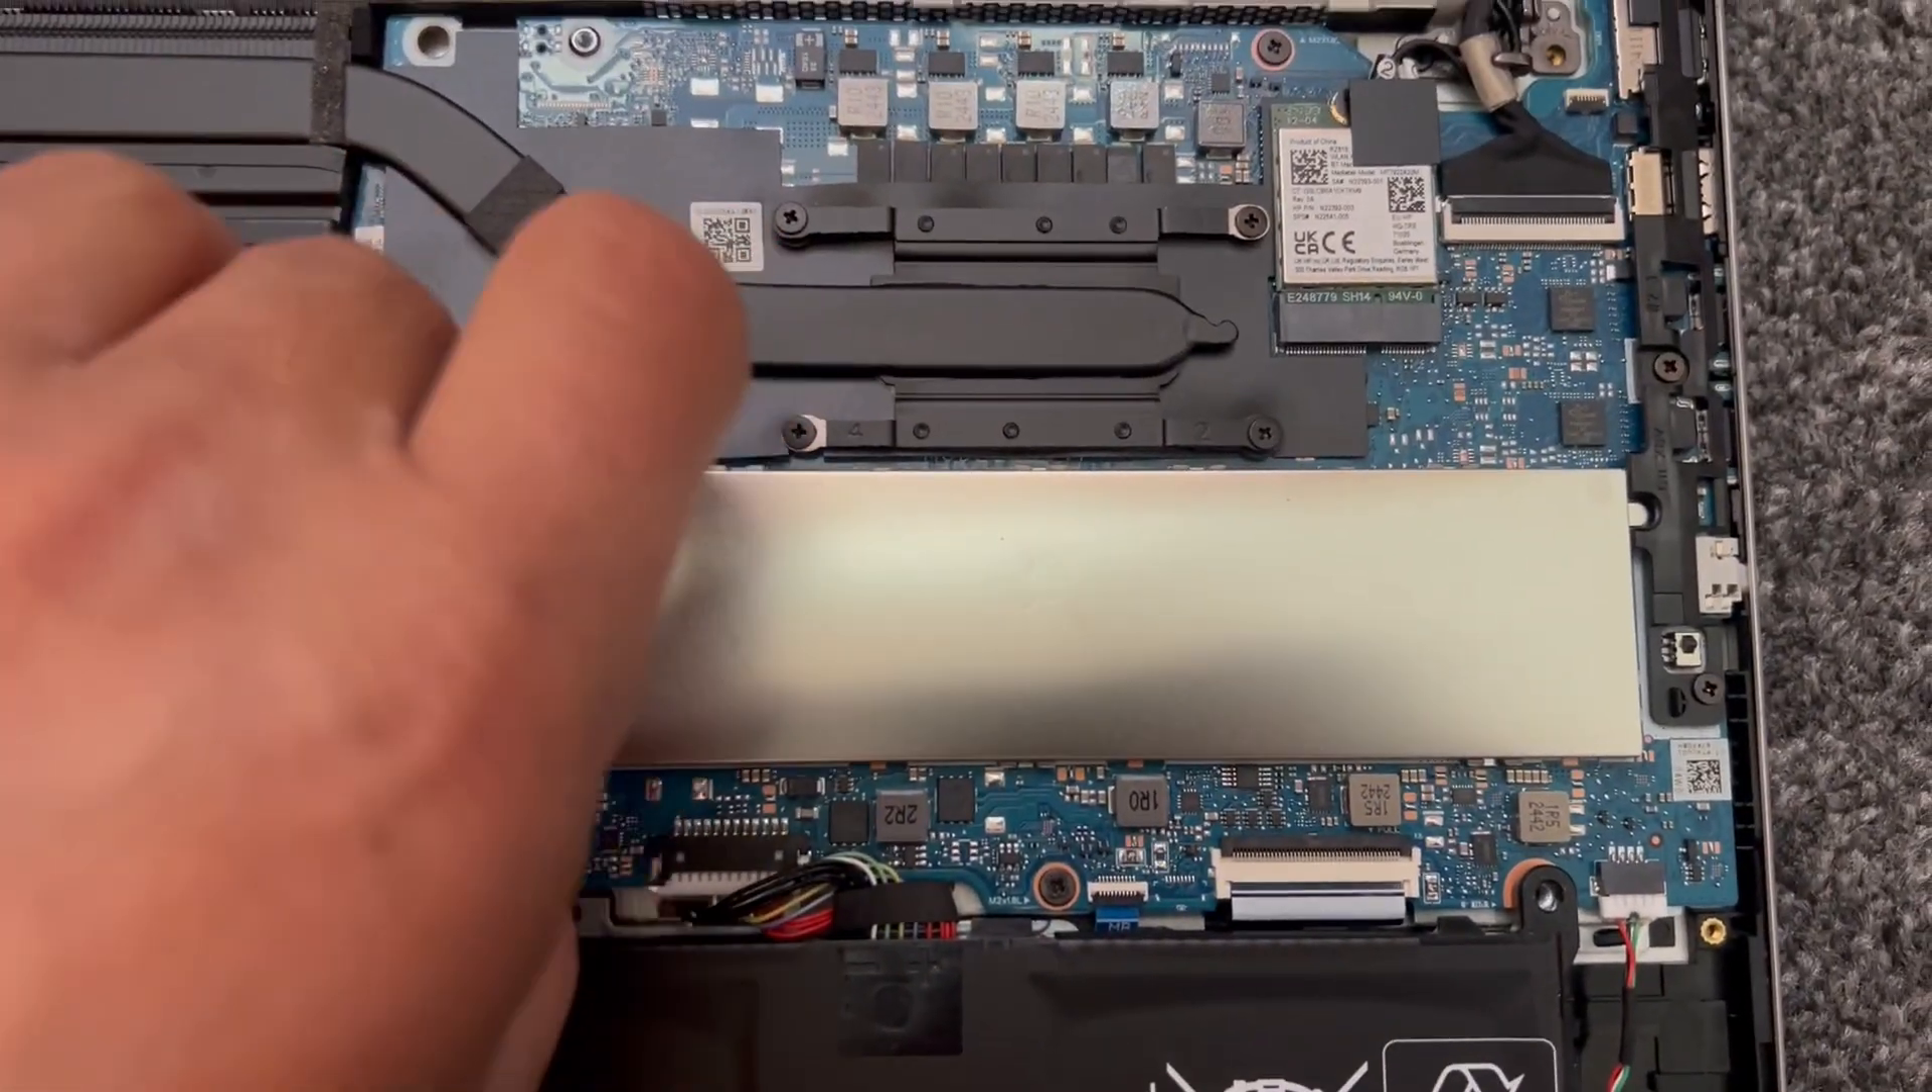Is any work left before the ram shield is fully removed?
Yes.